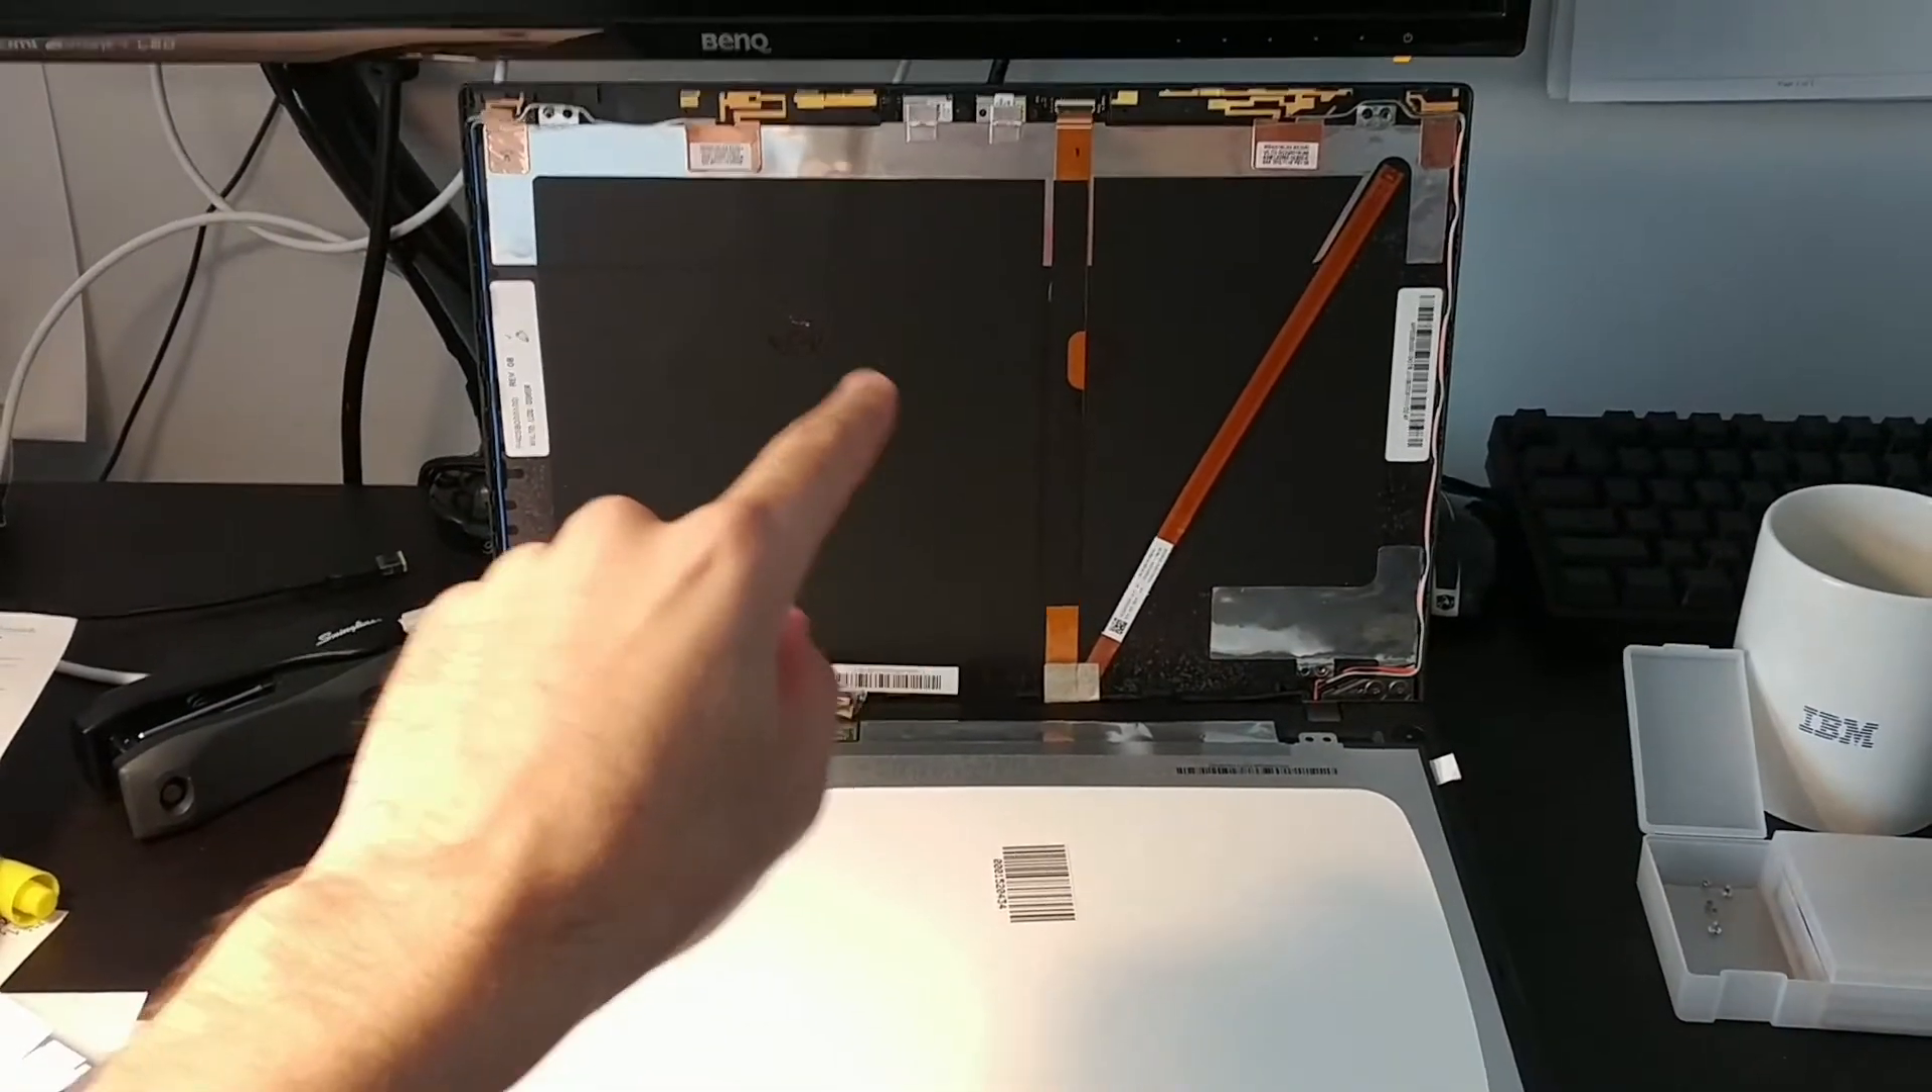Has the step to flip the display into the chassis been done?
No.